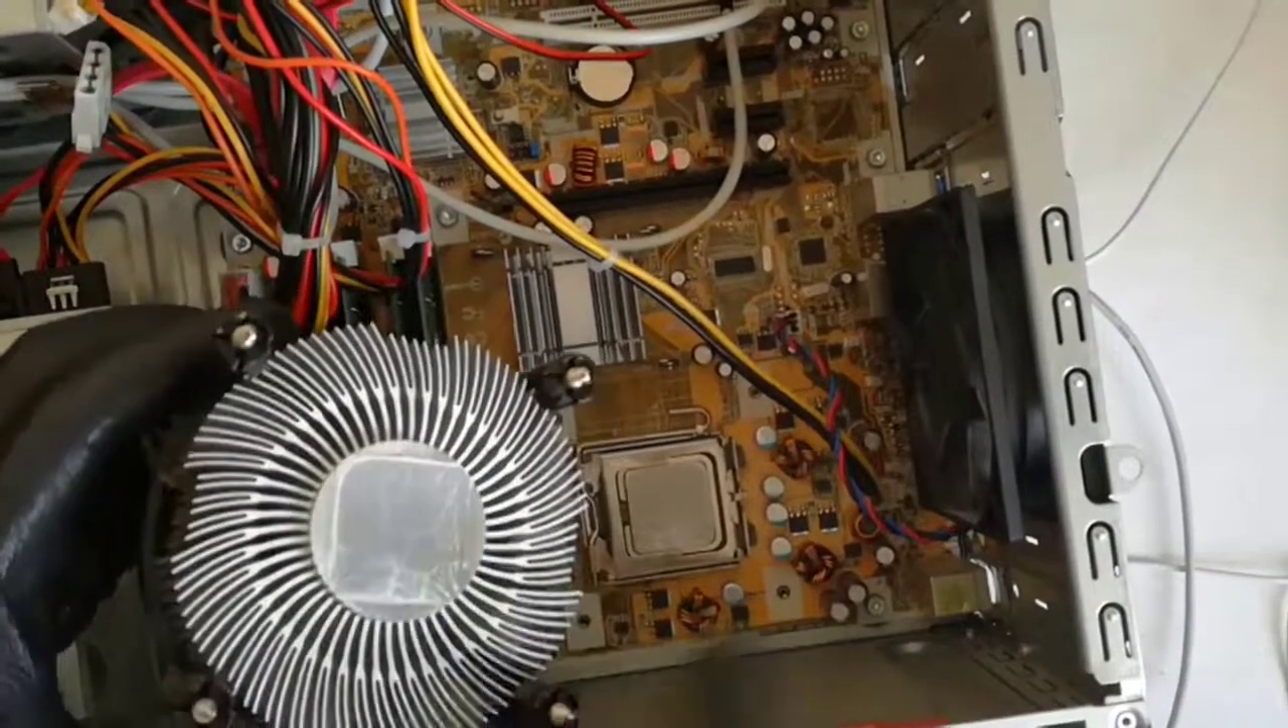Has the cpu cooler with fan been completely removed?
Yes.